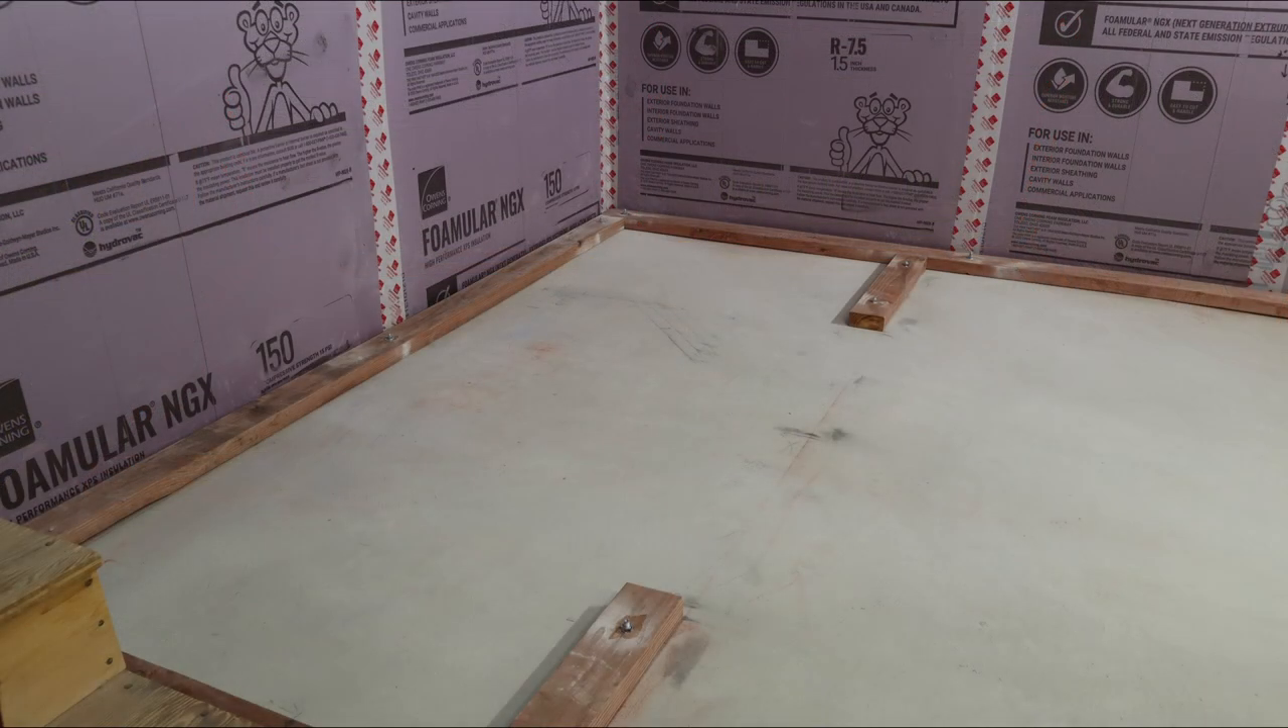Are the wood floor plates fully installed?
Yes.